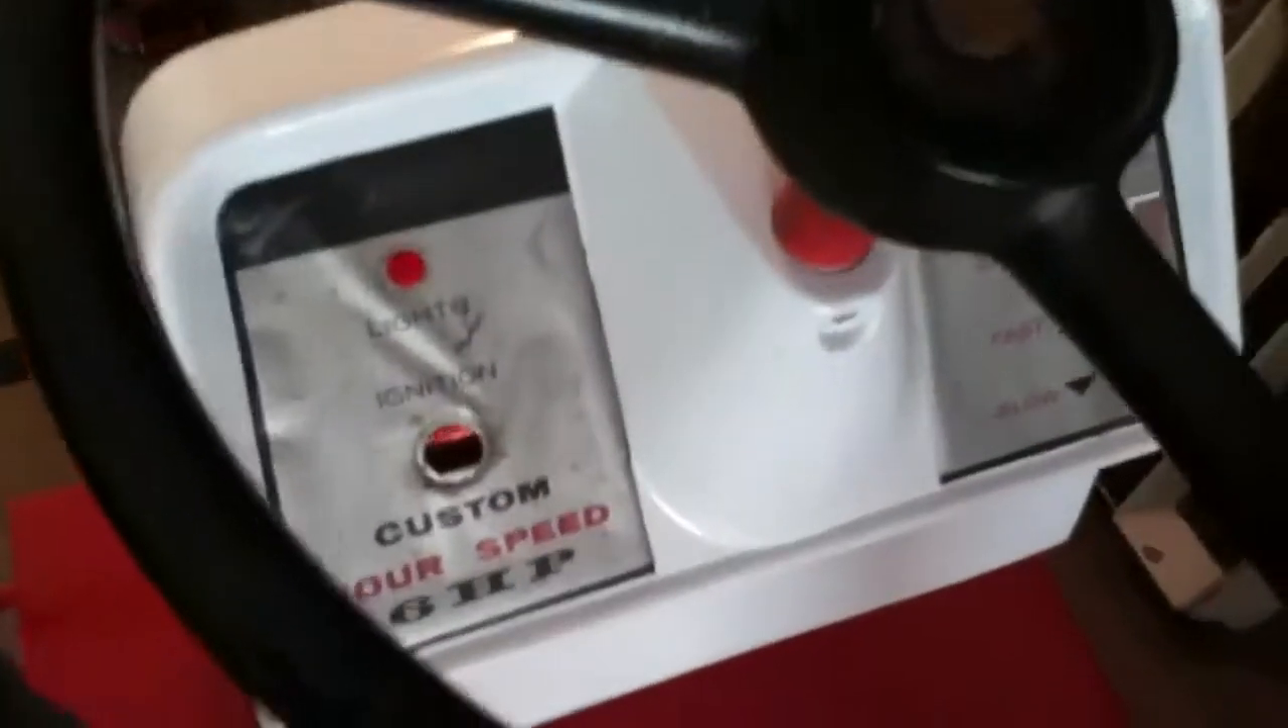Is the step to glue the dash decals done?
Yes.